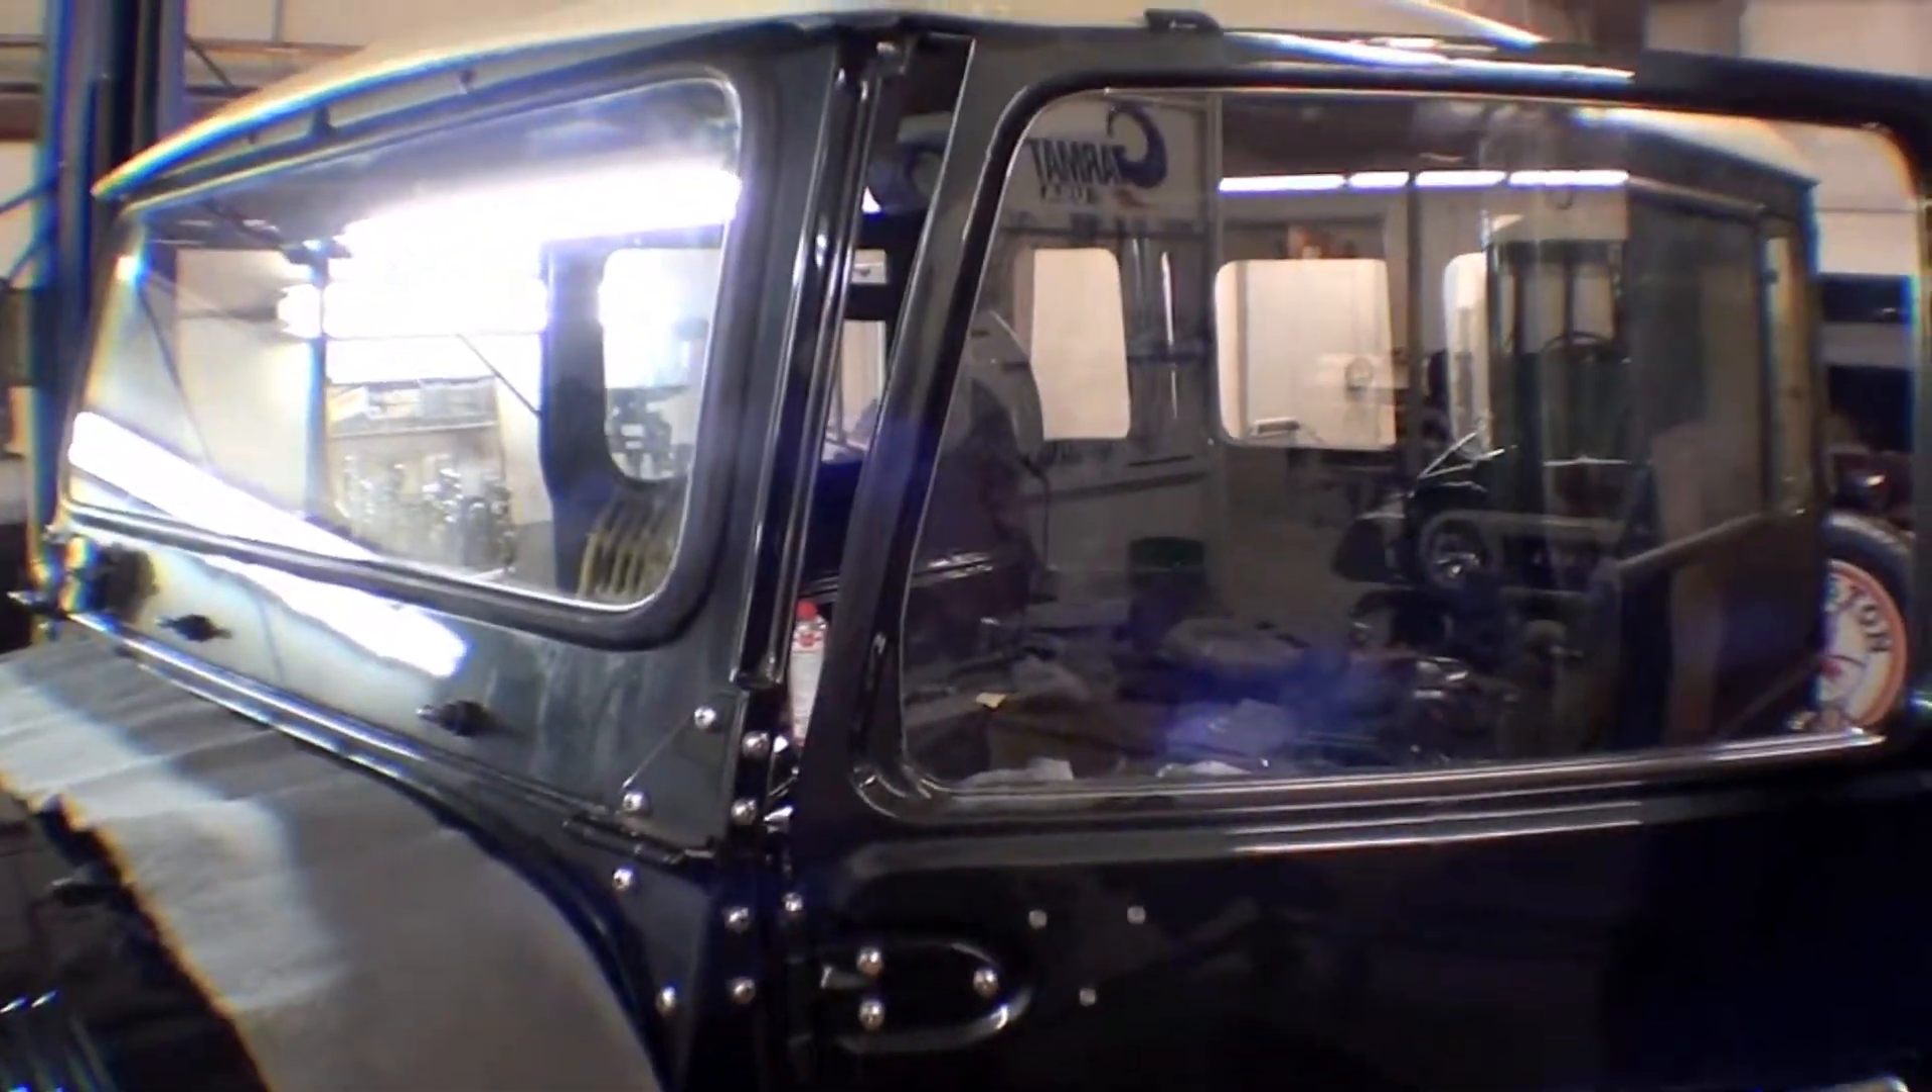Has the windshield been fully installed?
Yes.